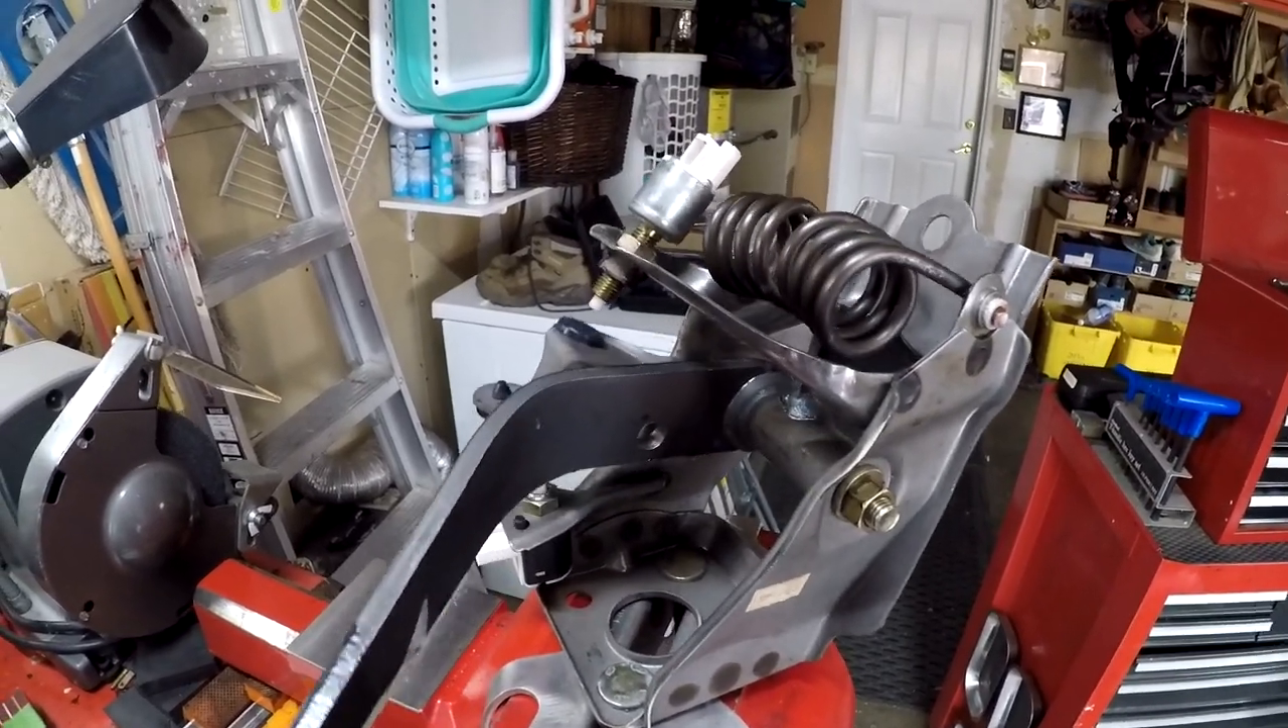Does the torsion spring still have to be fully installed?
No.